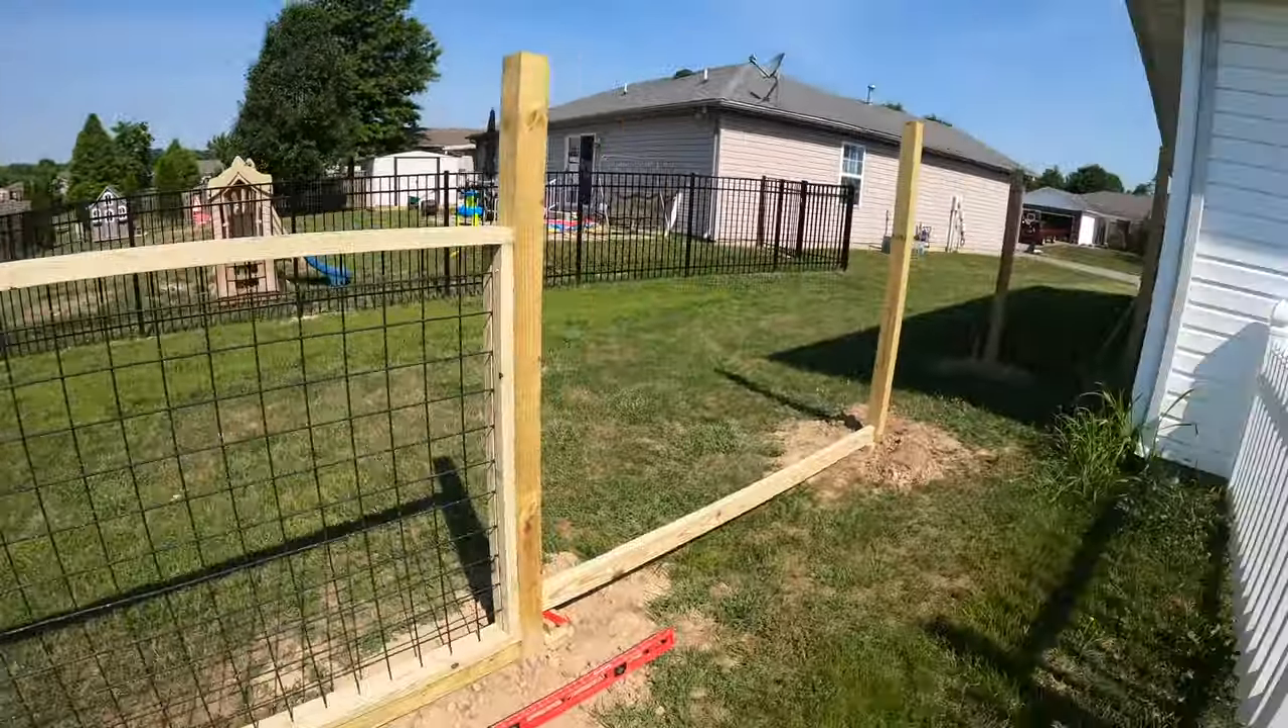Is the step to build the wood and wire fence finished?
No.